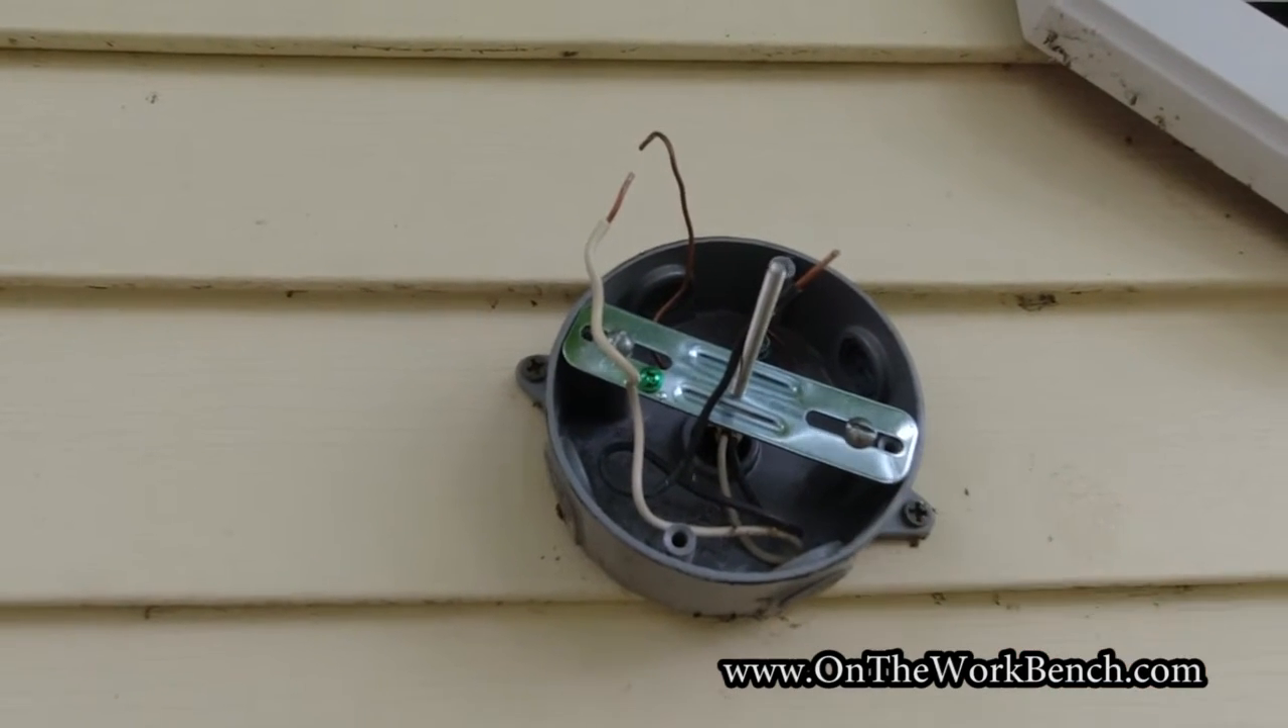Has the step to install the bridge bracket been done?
Yes.